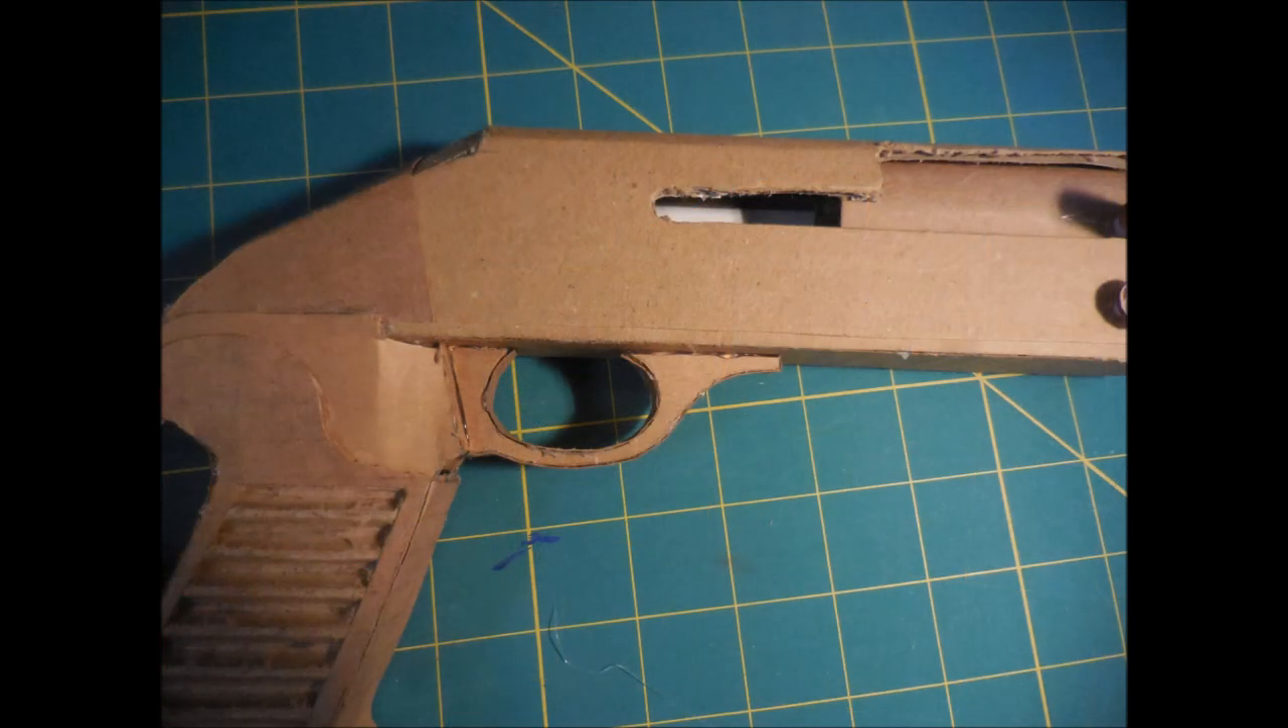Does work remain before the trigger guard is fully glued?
No.